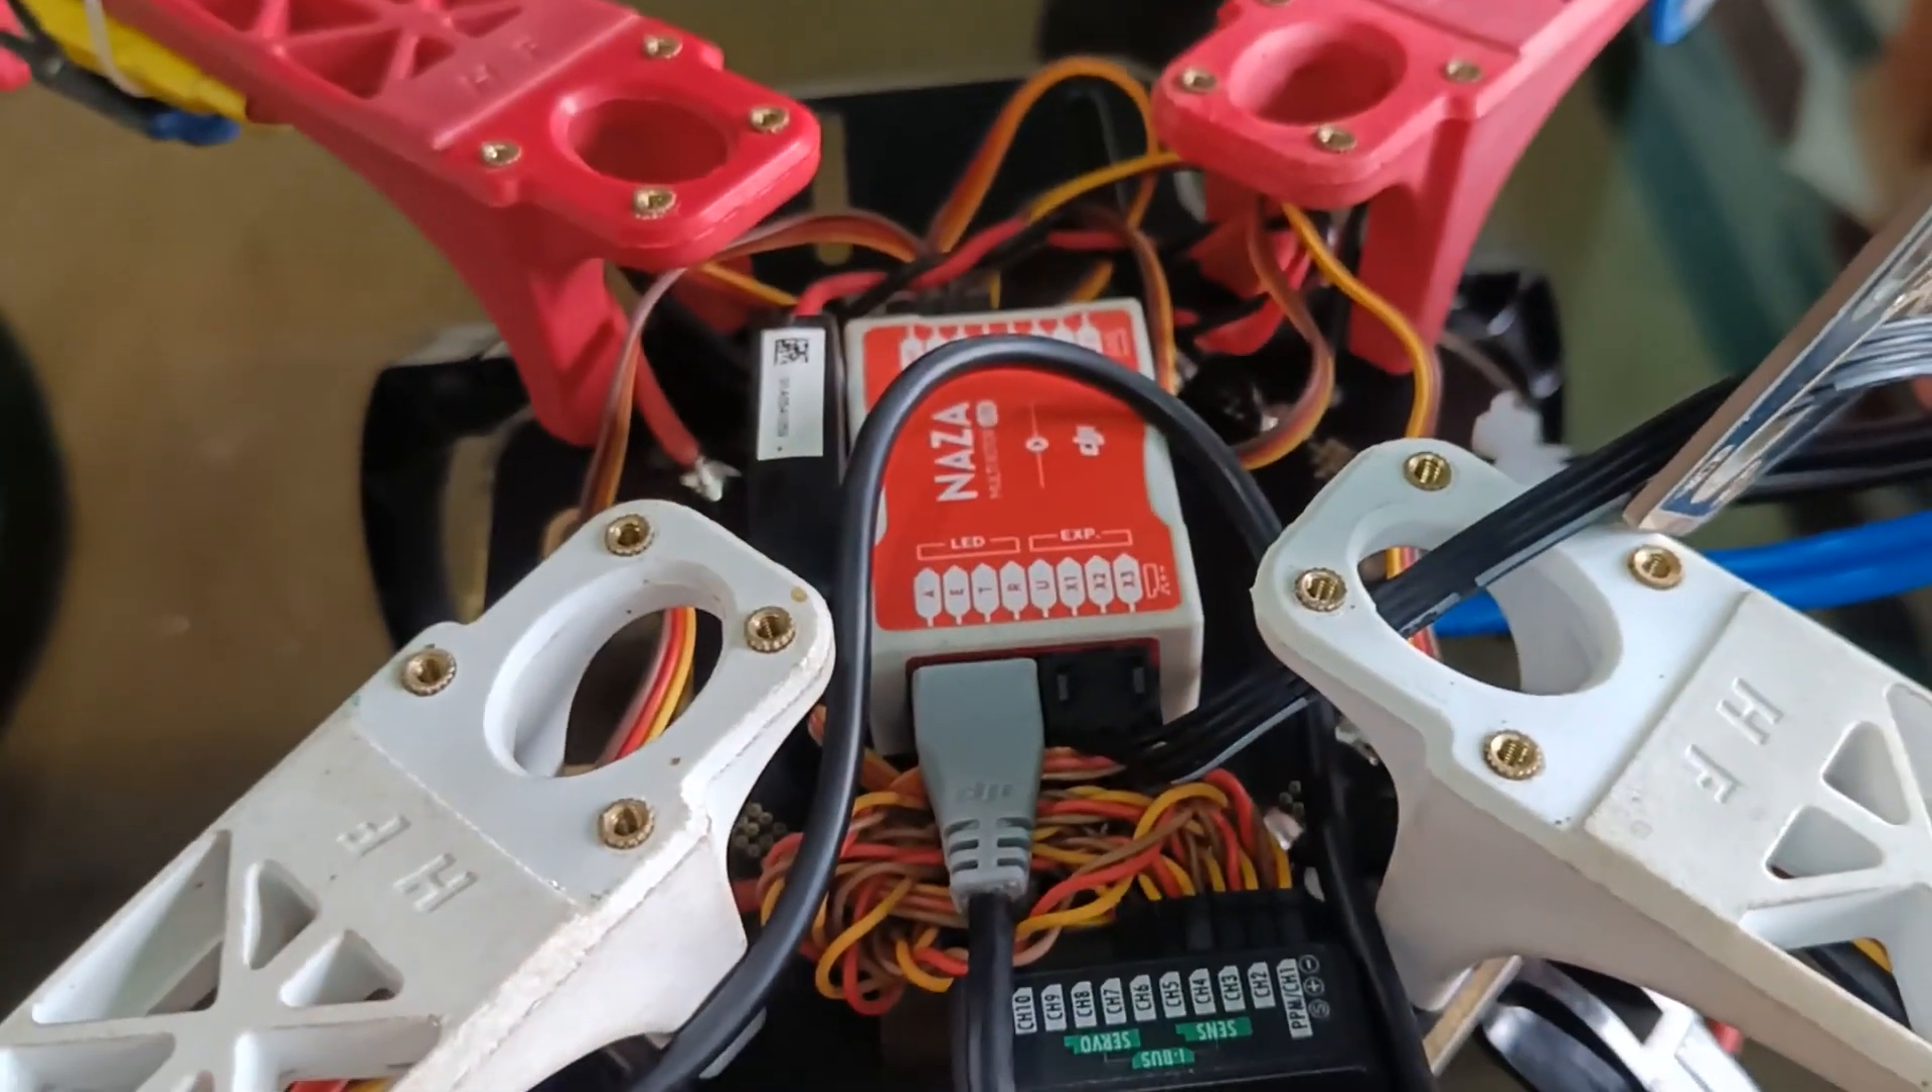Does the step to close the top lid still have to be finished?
Yes.